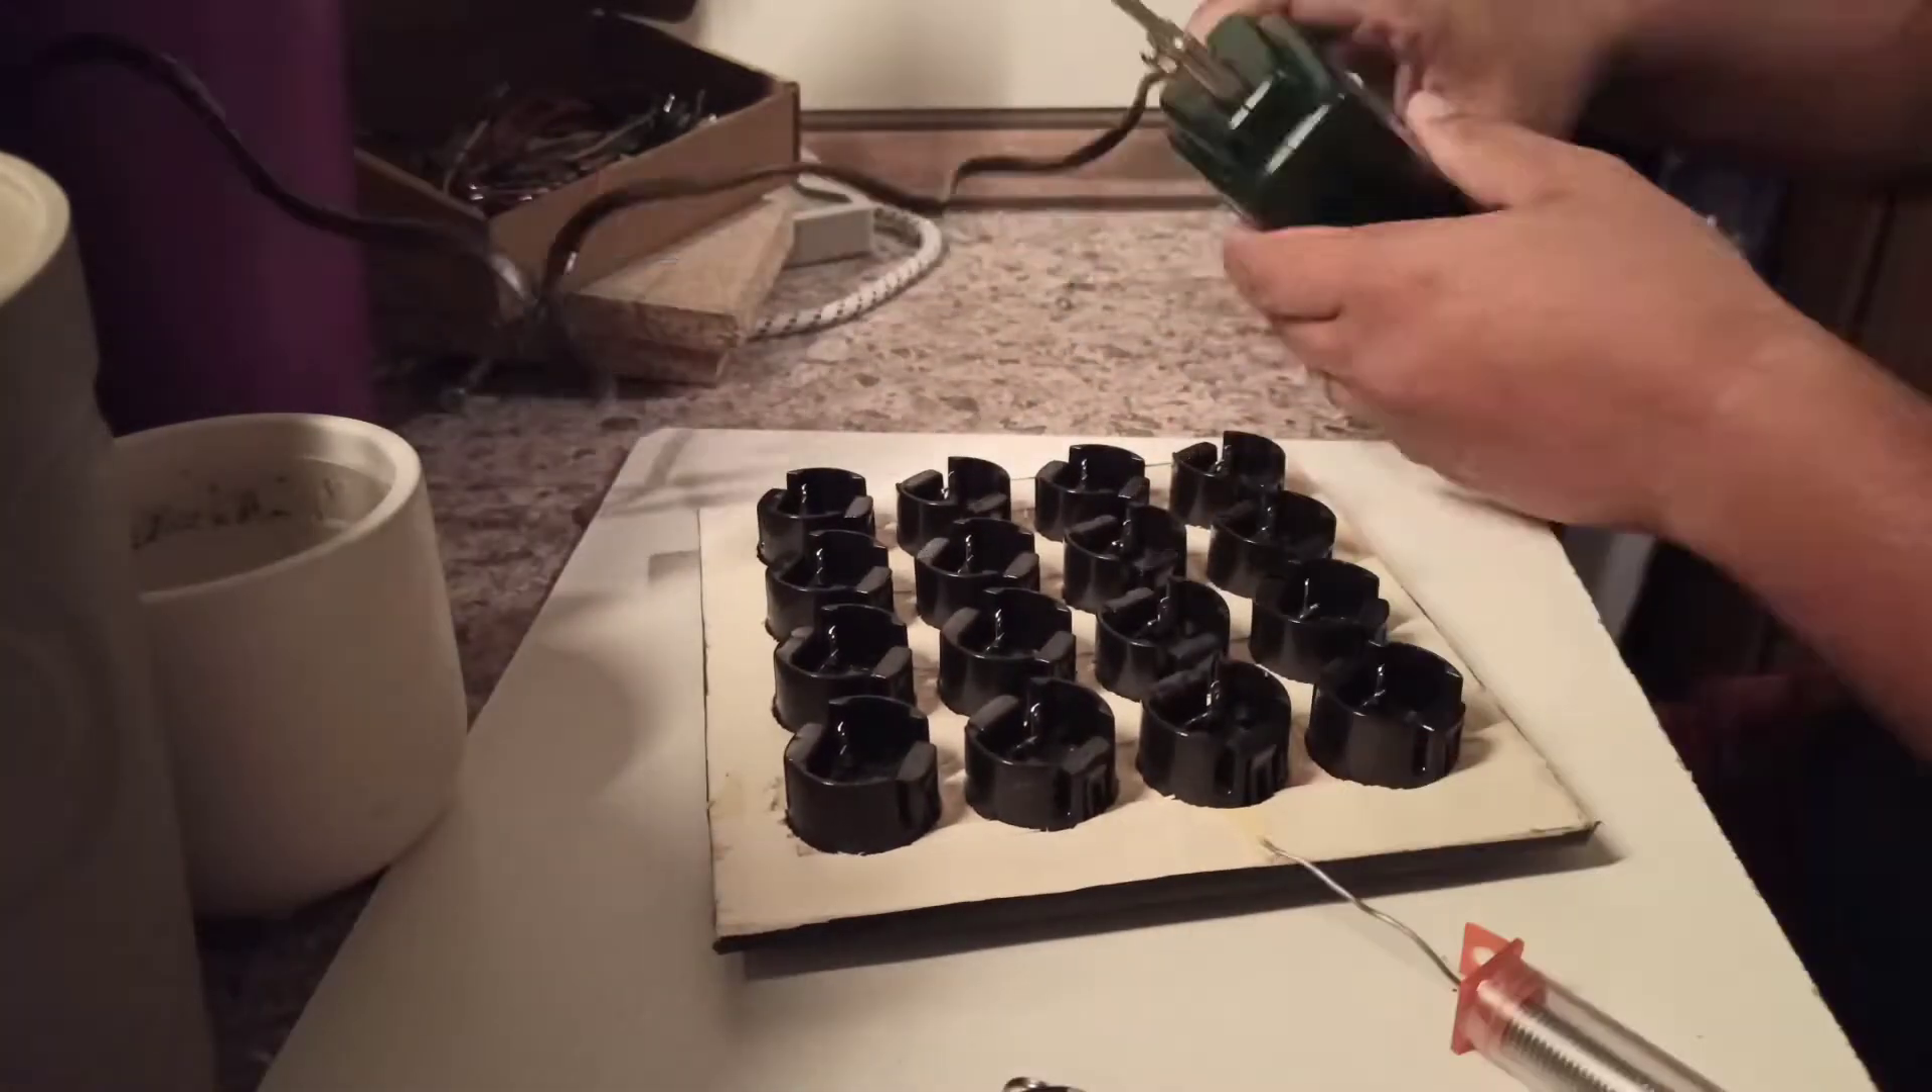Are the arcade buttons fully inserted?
Yes.